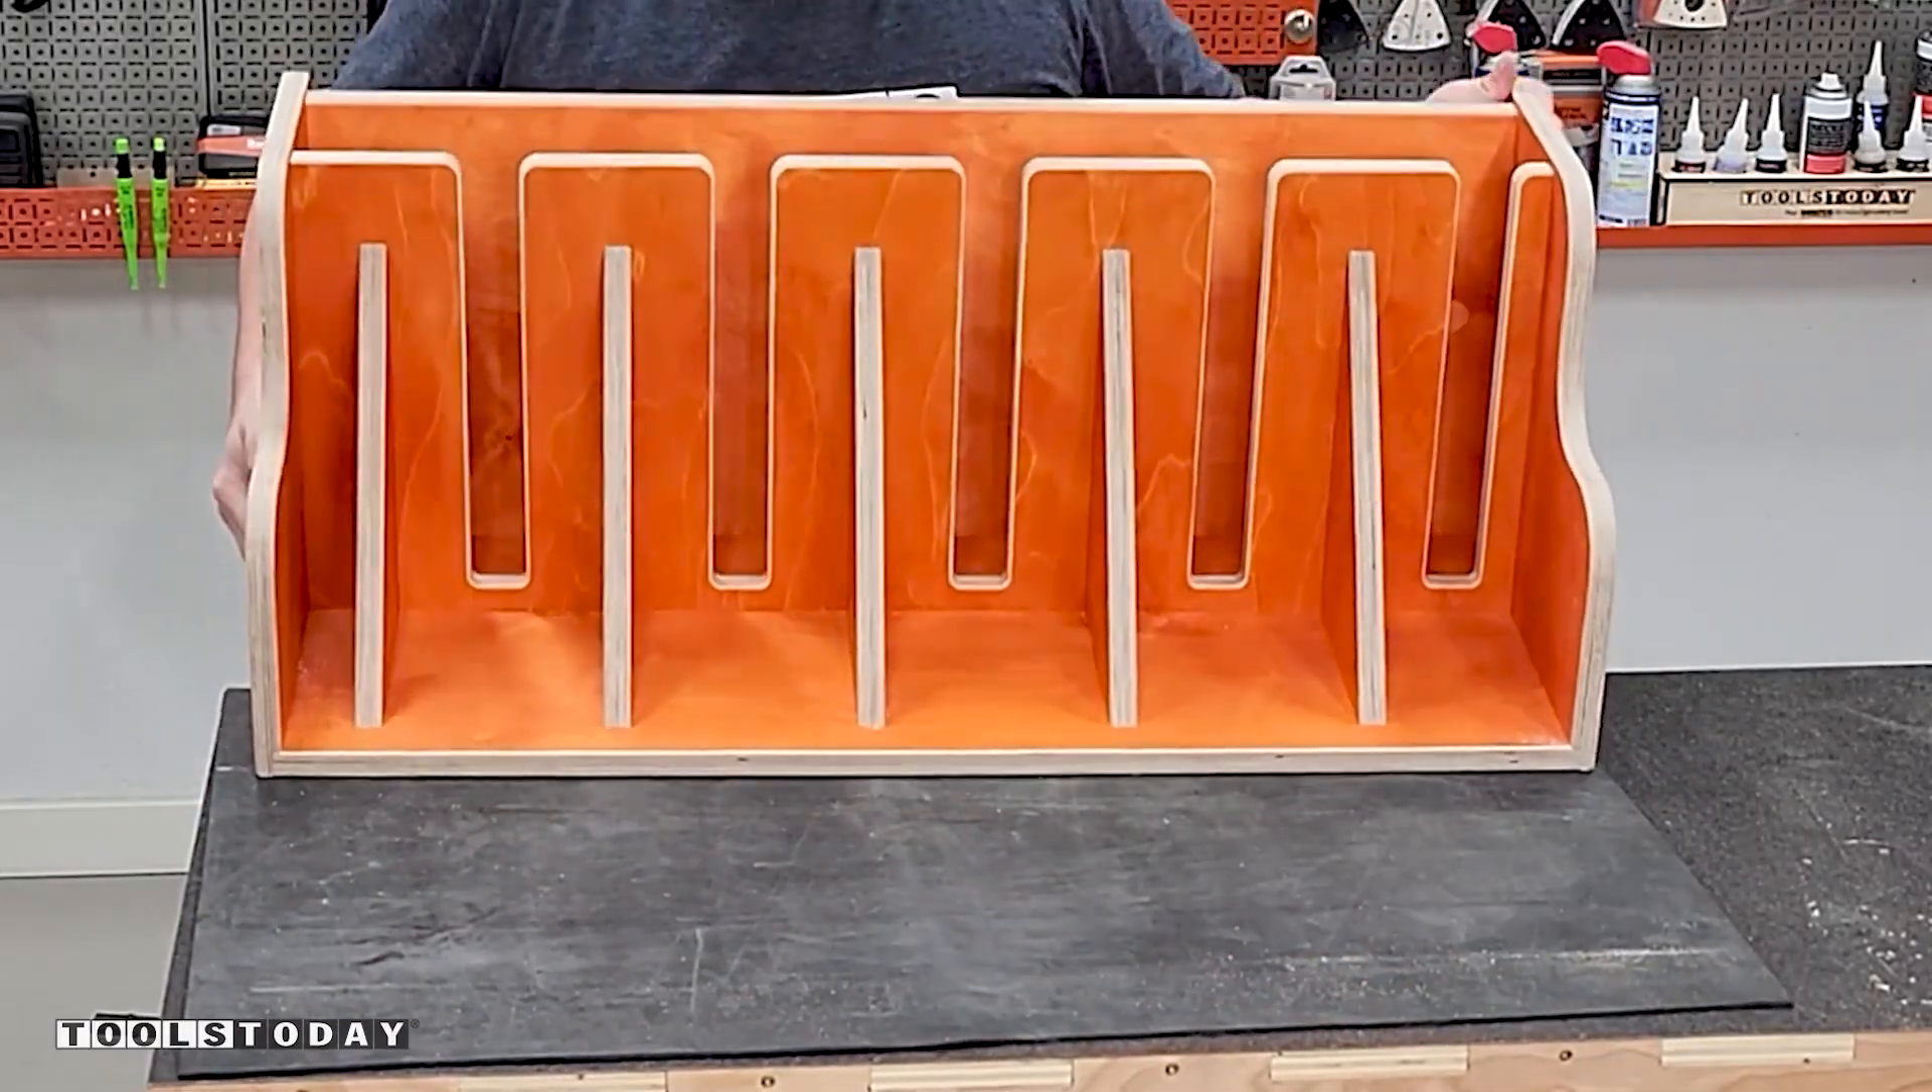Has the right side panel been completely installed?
Yes.